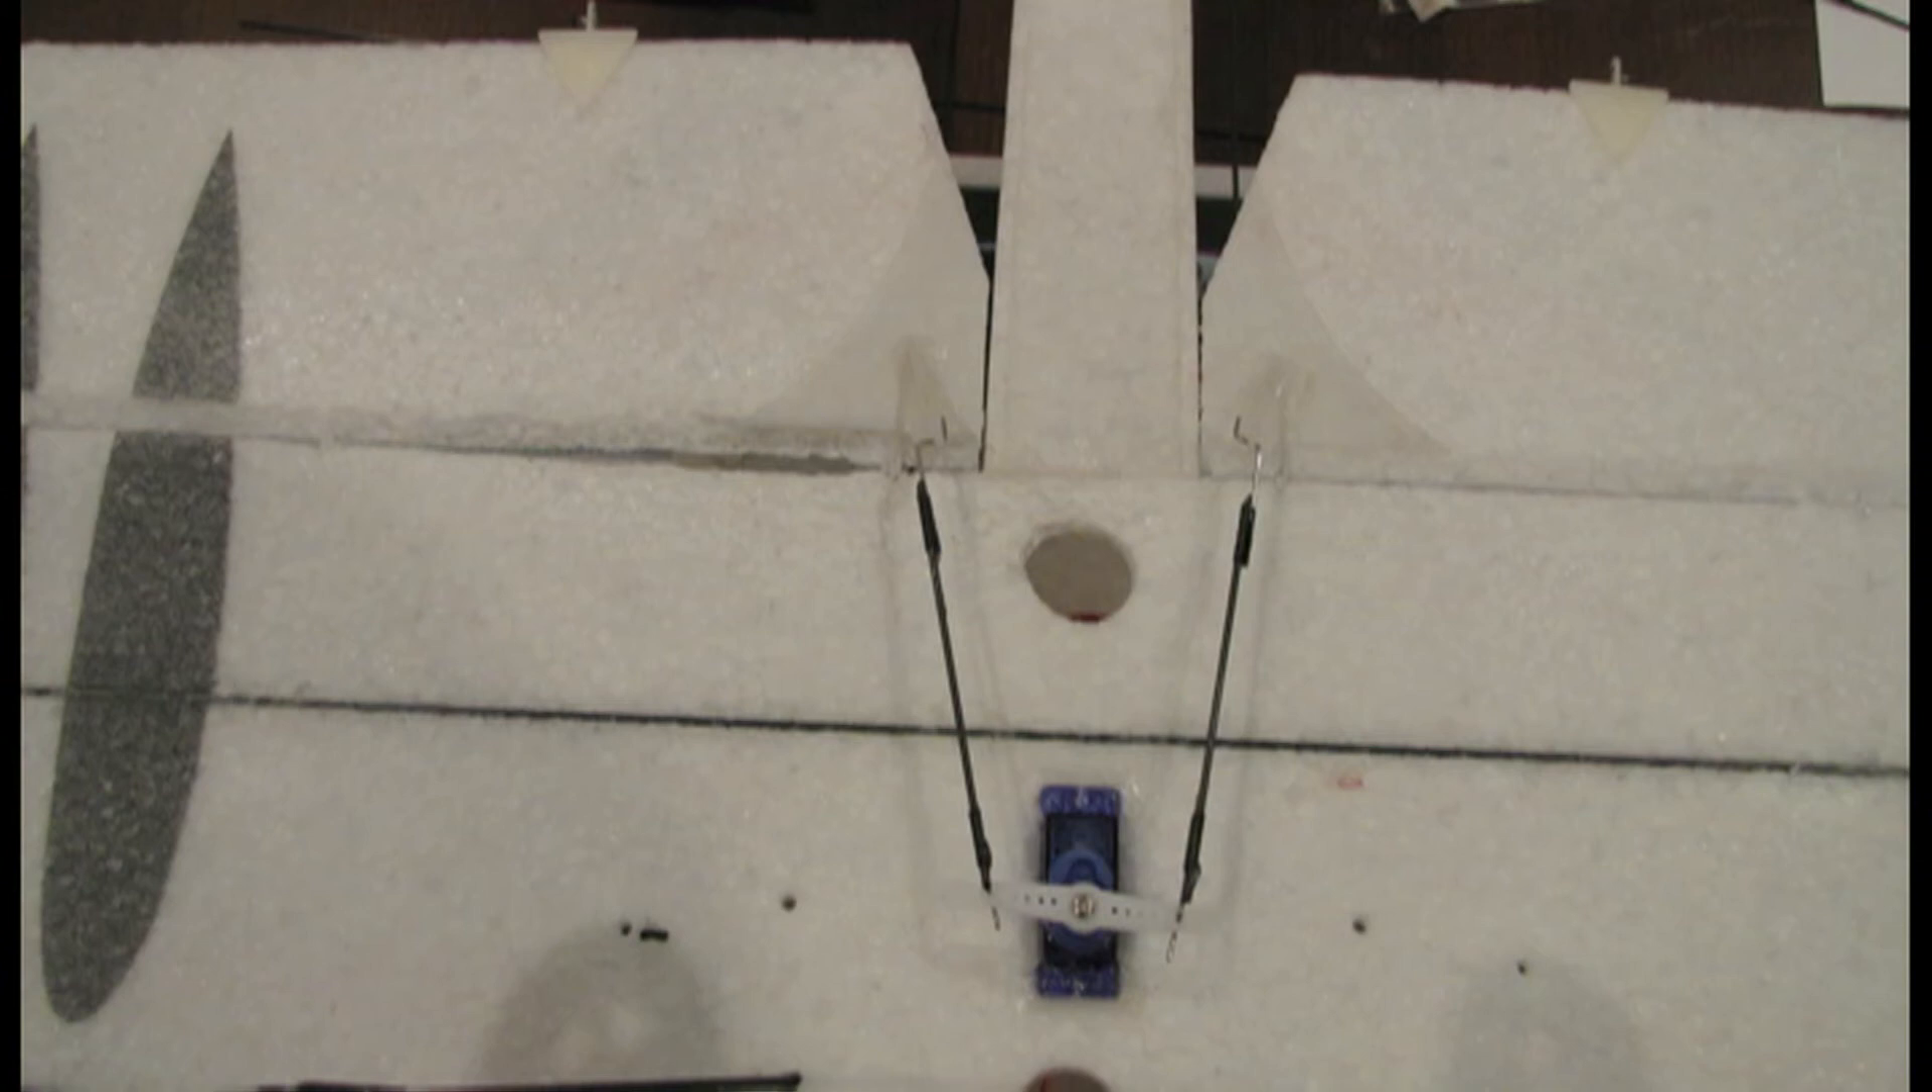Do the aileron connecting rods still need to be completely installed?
No.